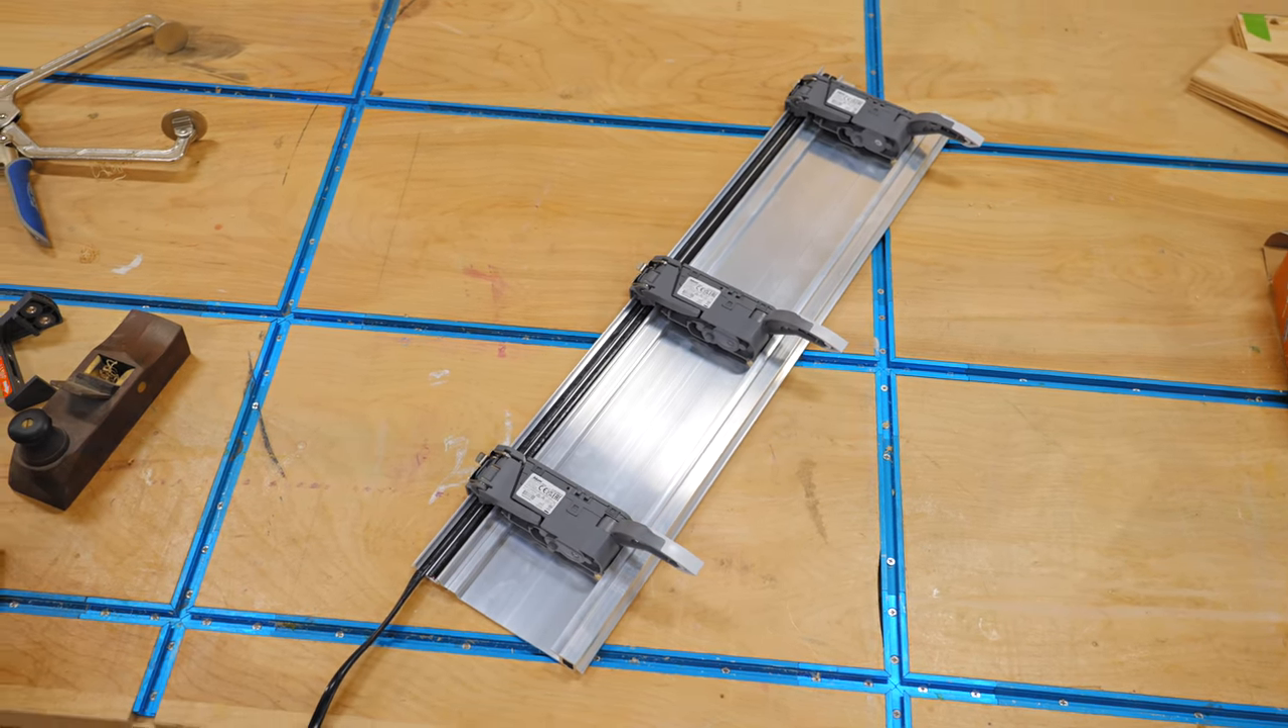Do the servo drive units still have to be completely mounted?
No.